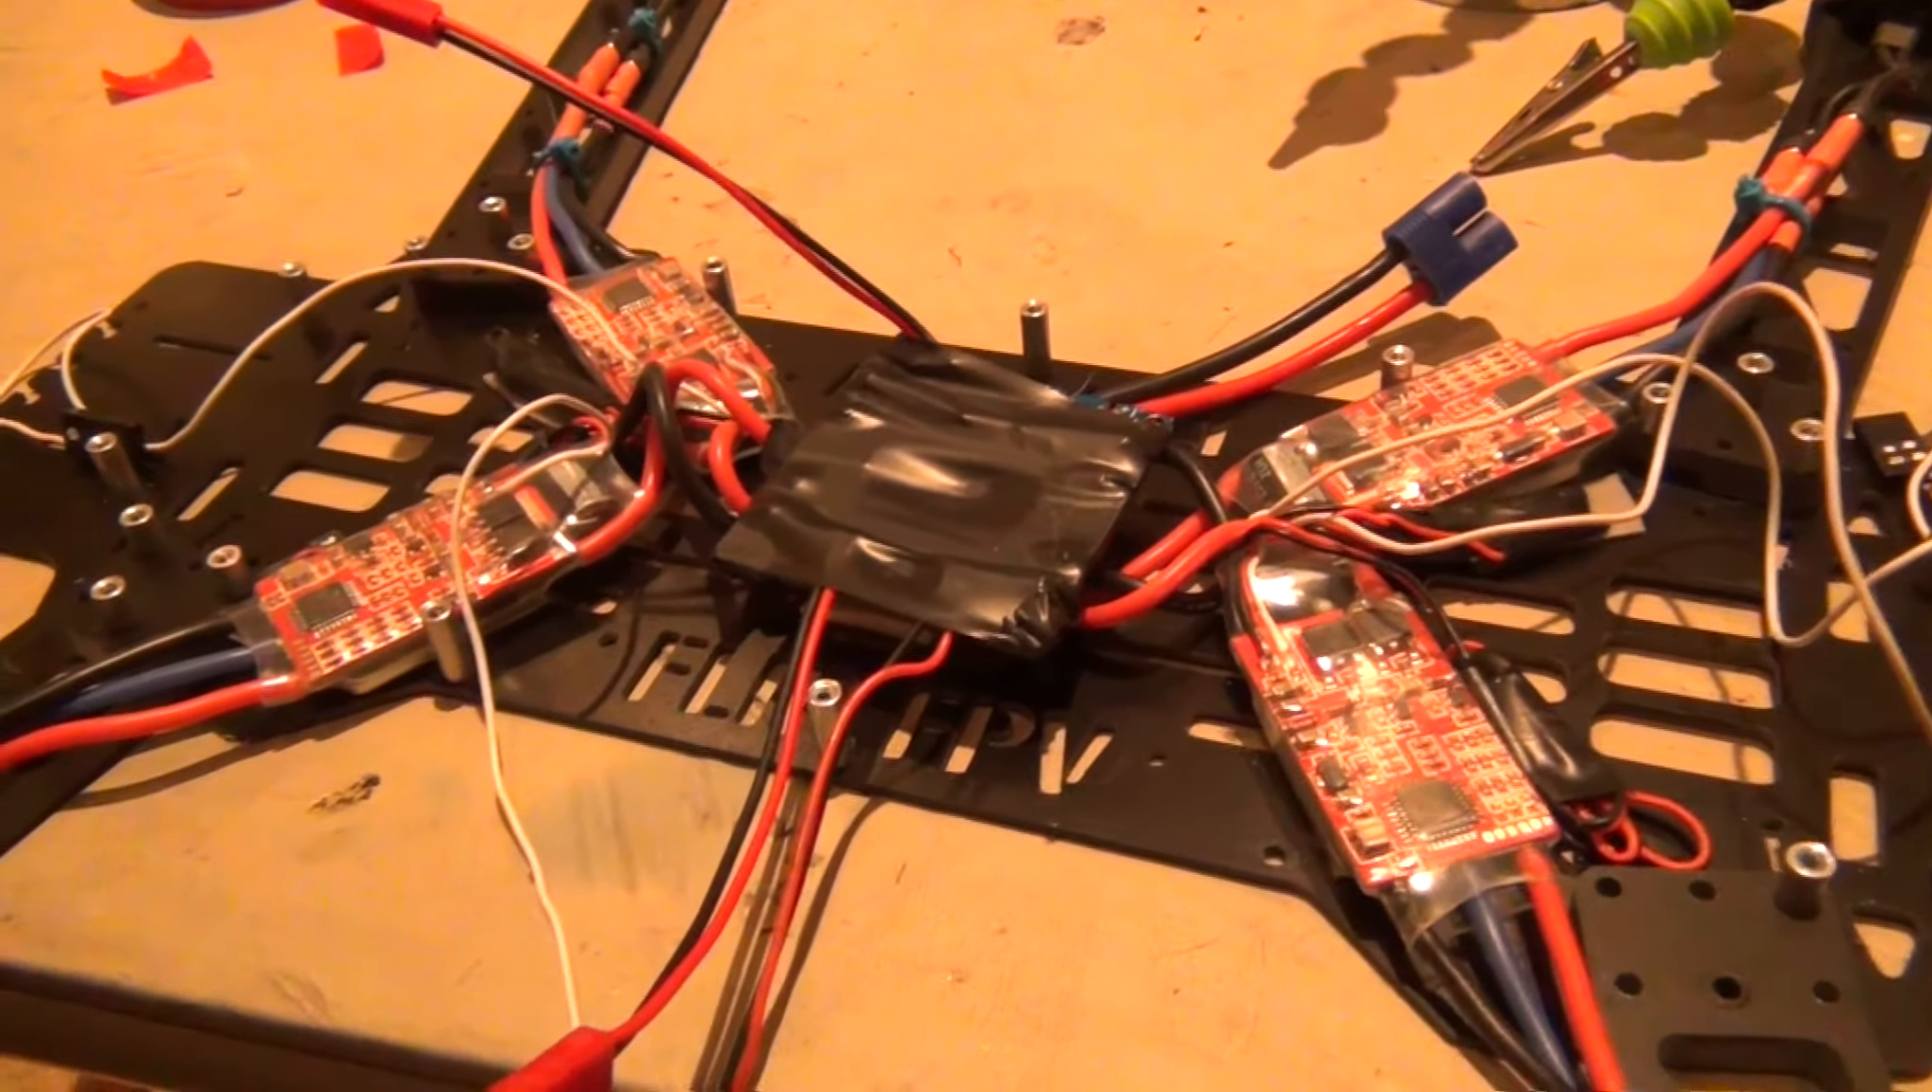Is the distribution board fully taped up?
Yes.